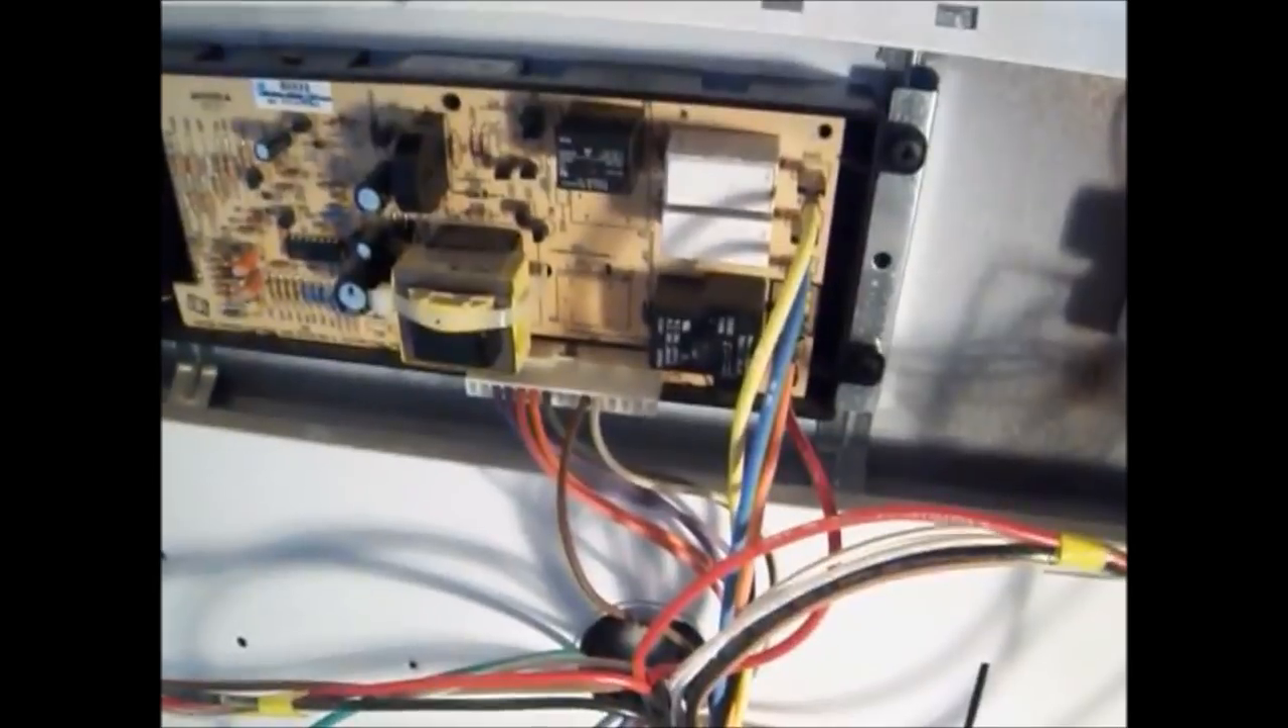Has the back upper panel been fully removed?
Yes.